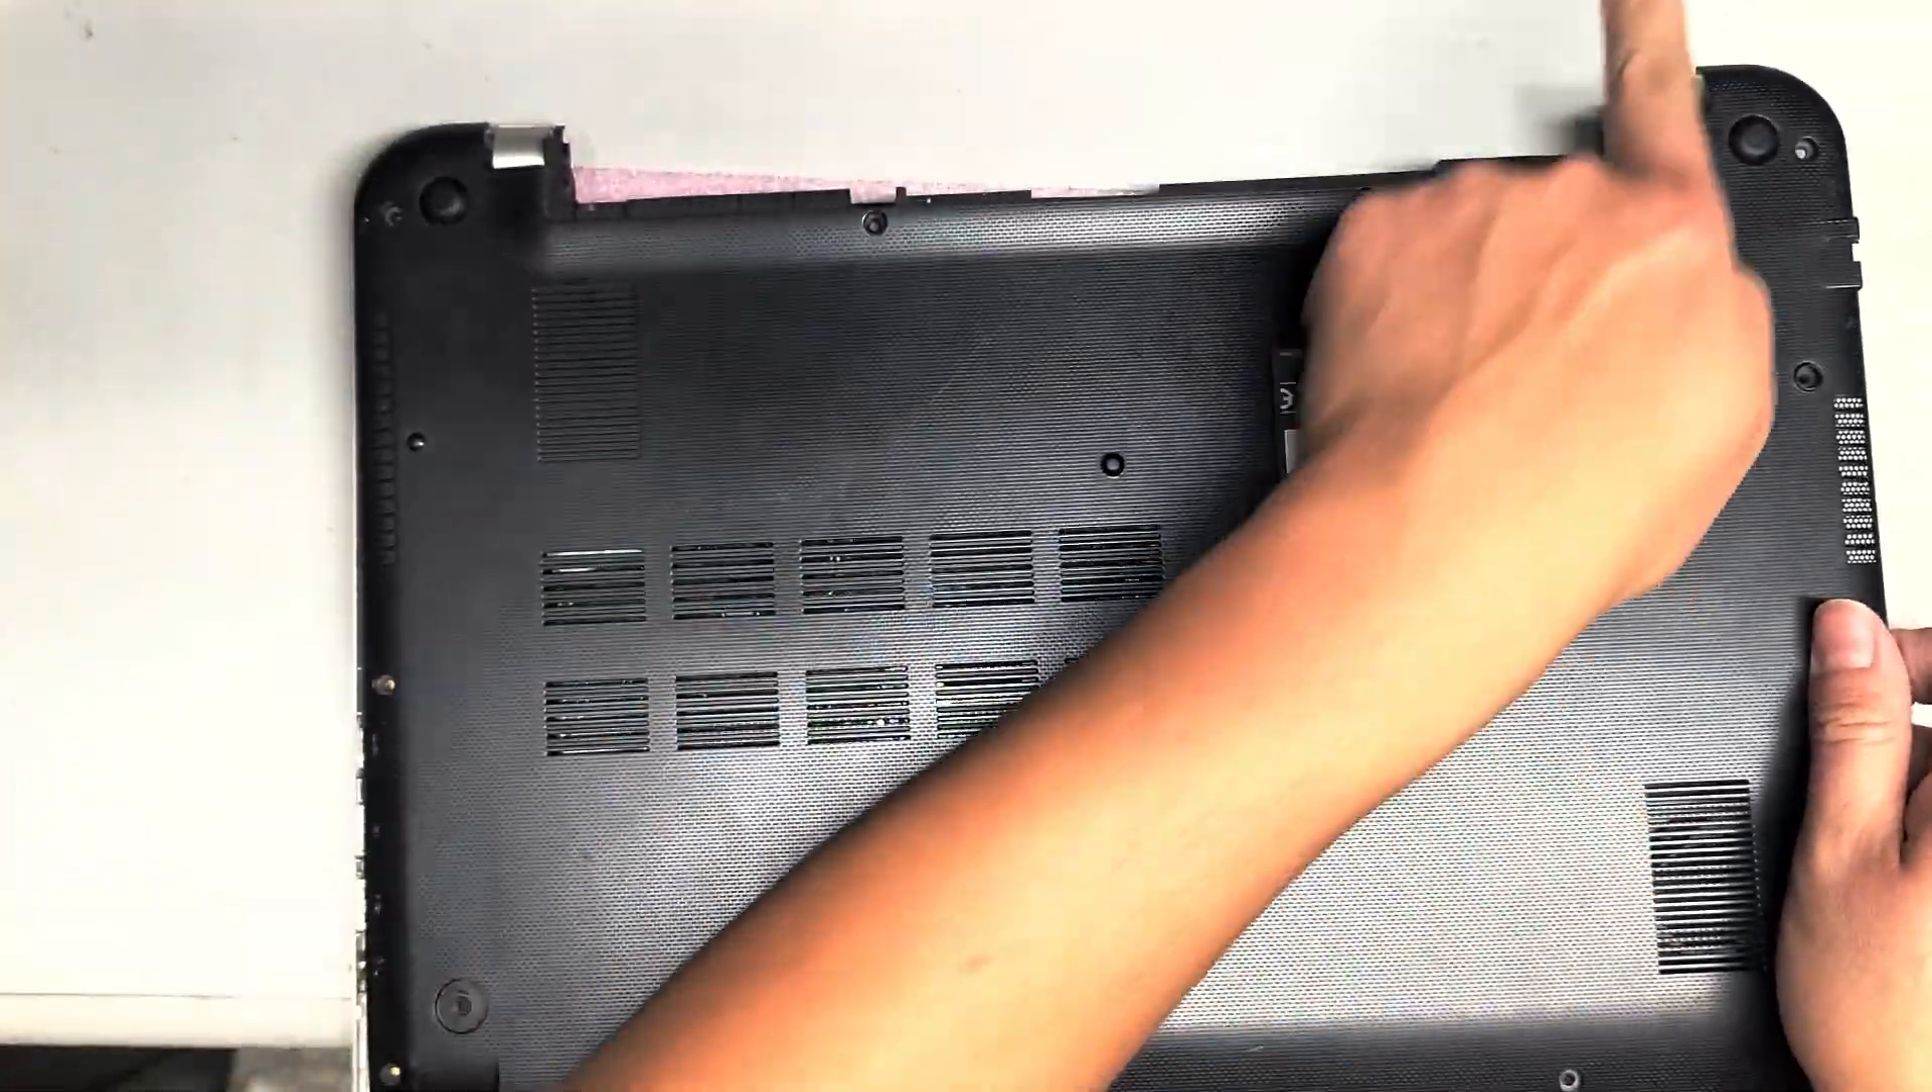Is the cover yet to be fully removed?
Yes.